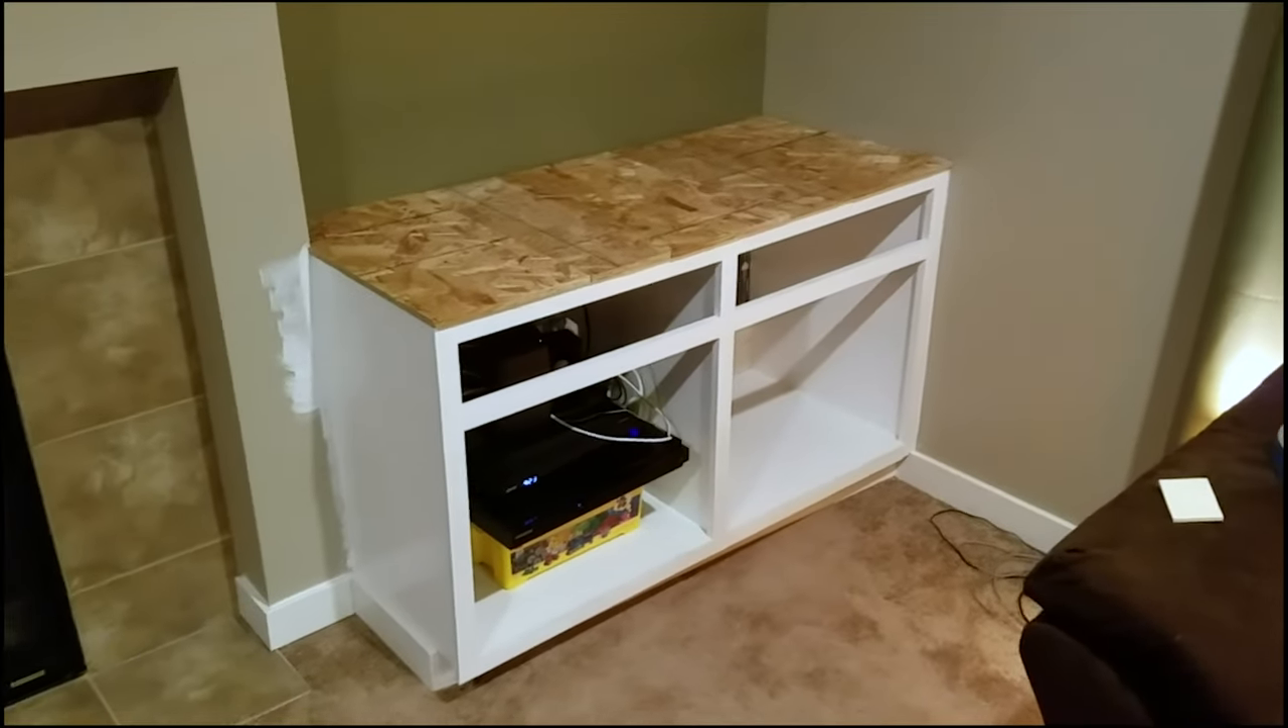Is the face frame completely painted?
Yes.